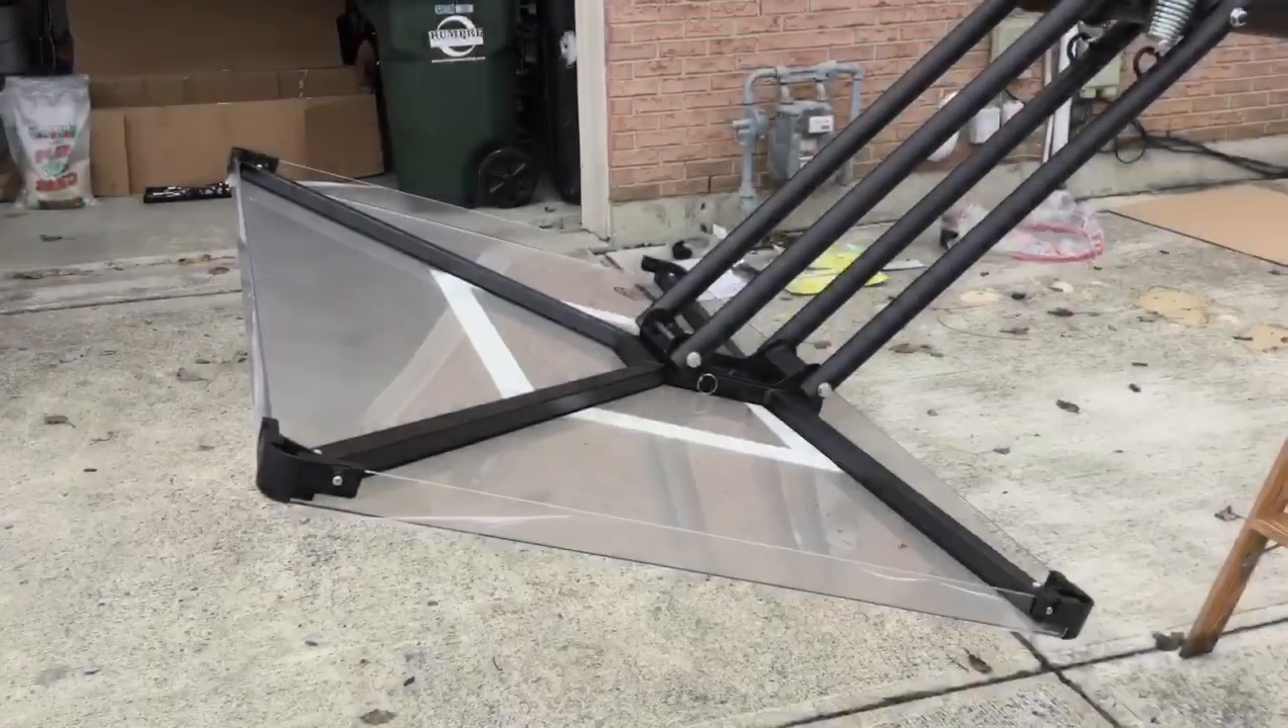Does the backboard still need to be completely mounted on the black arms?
No.